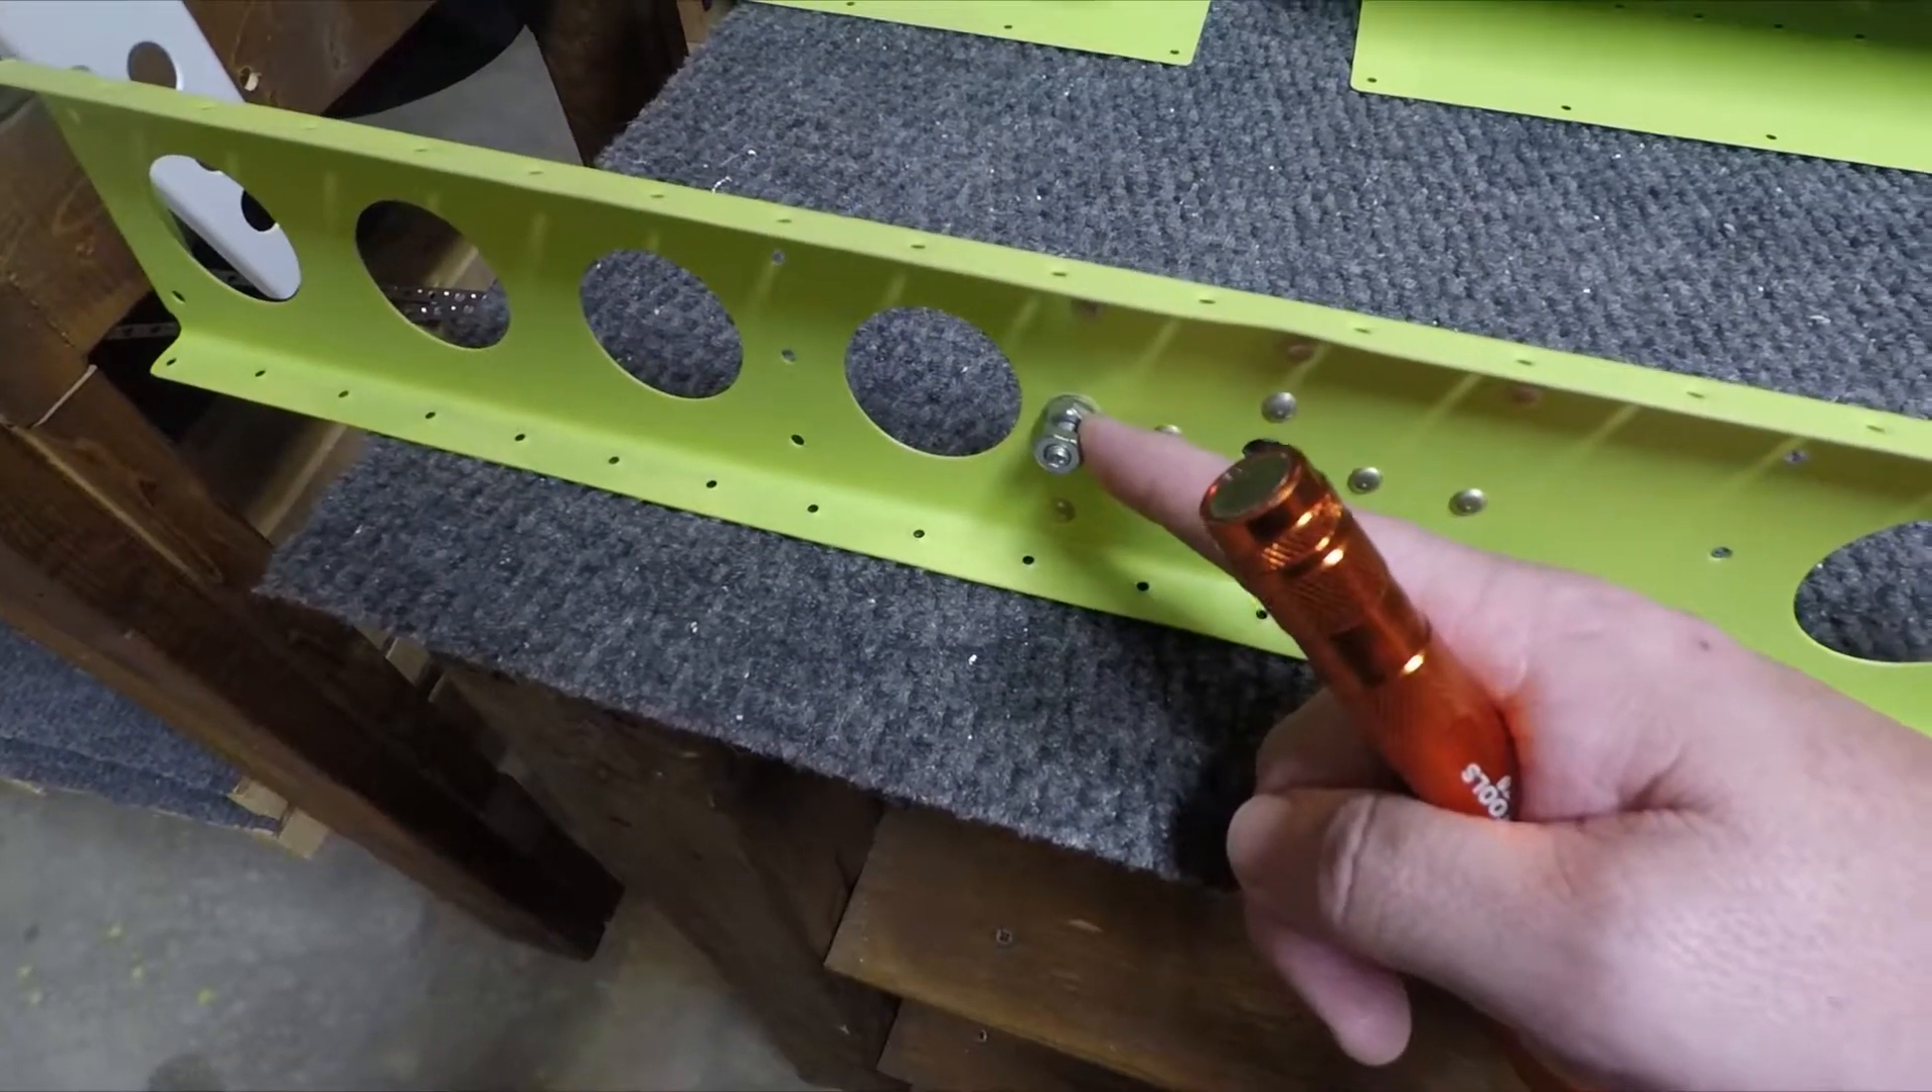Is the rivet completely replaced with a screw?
Yes.